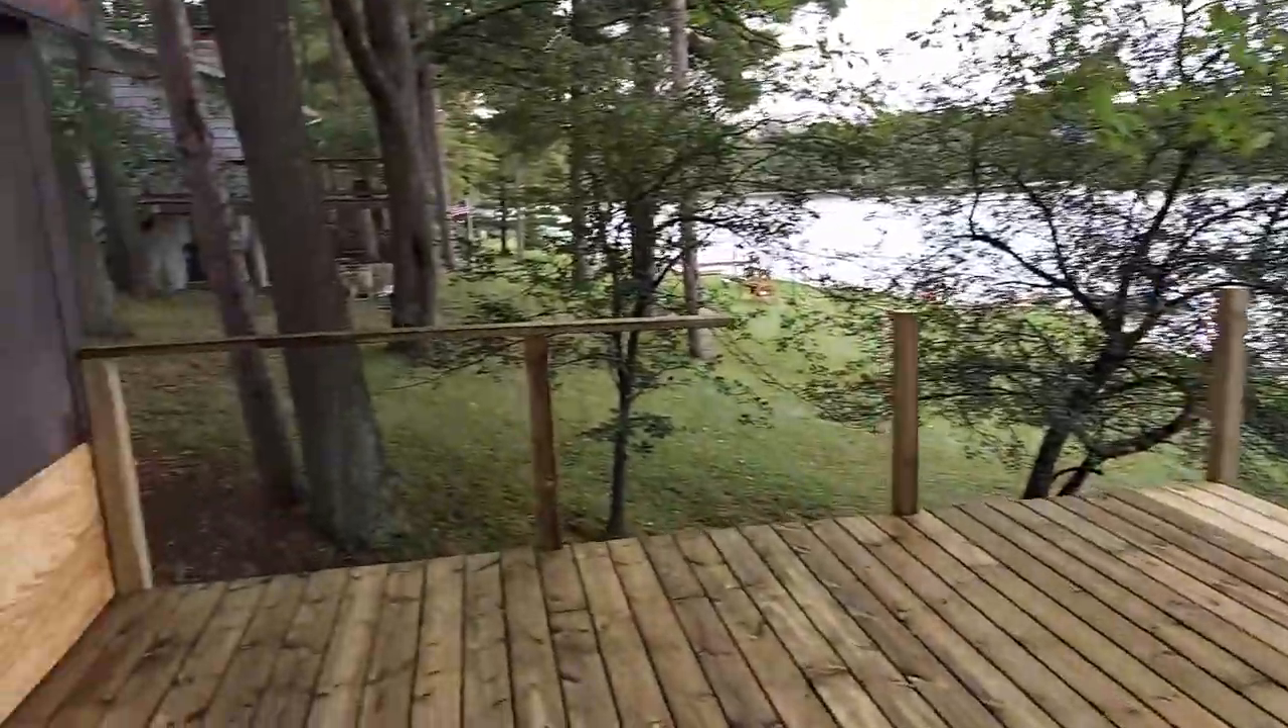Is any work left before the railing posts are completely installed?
No.